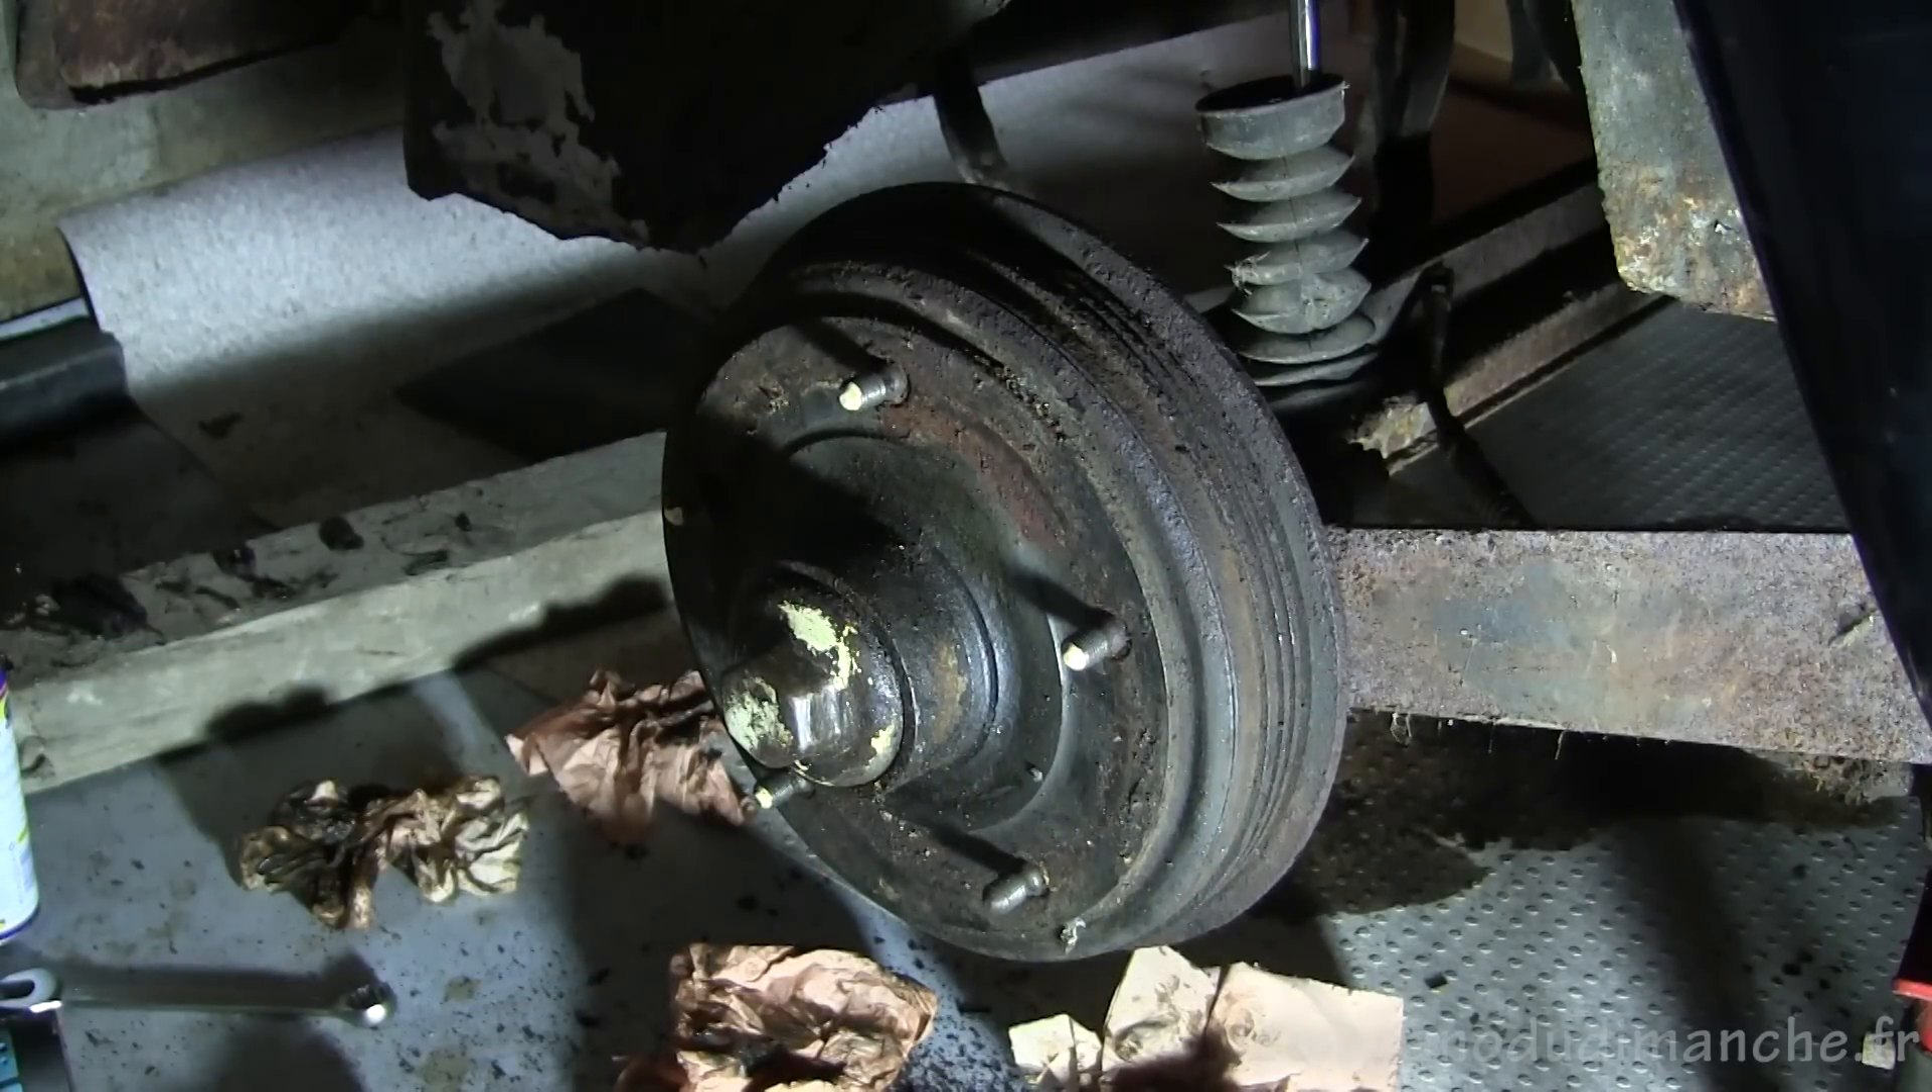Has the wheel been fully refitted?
No.